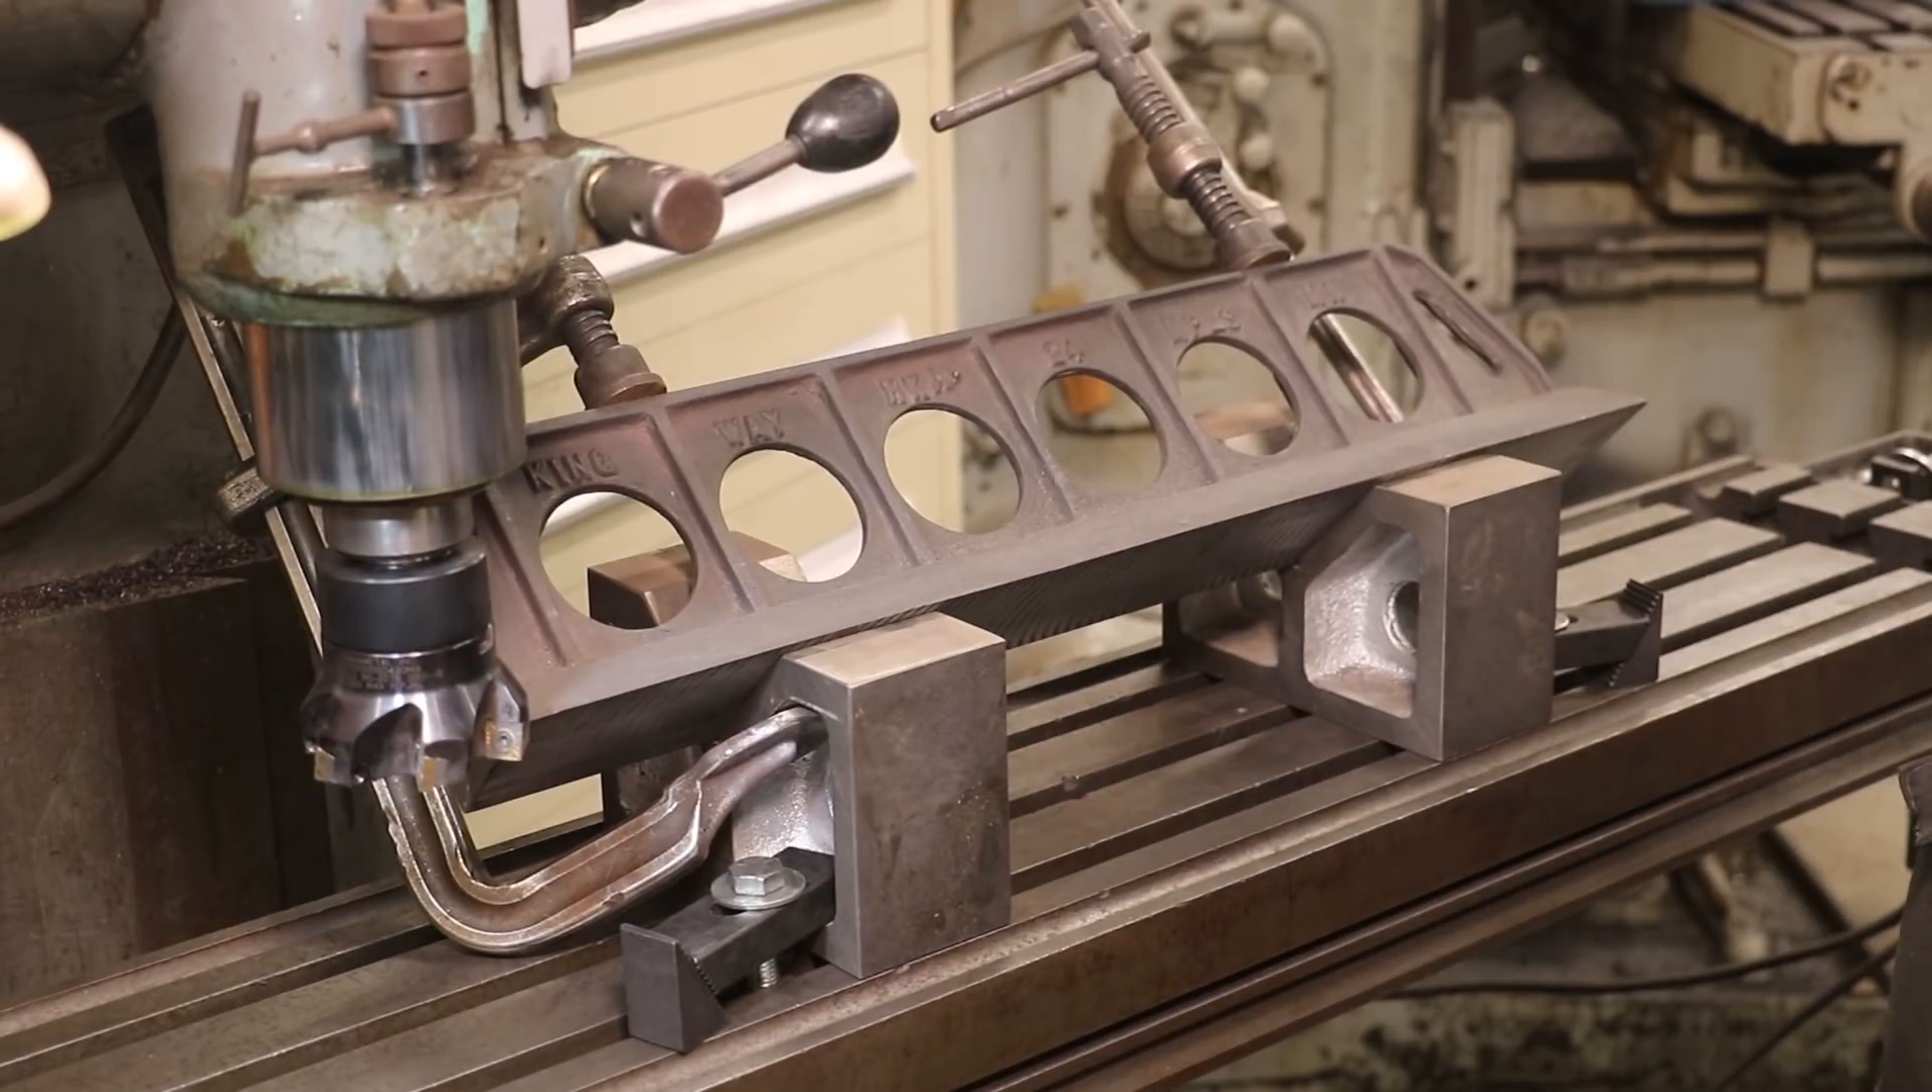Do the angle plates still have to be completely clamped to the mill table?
No.